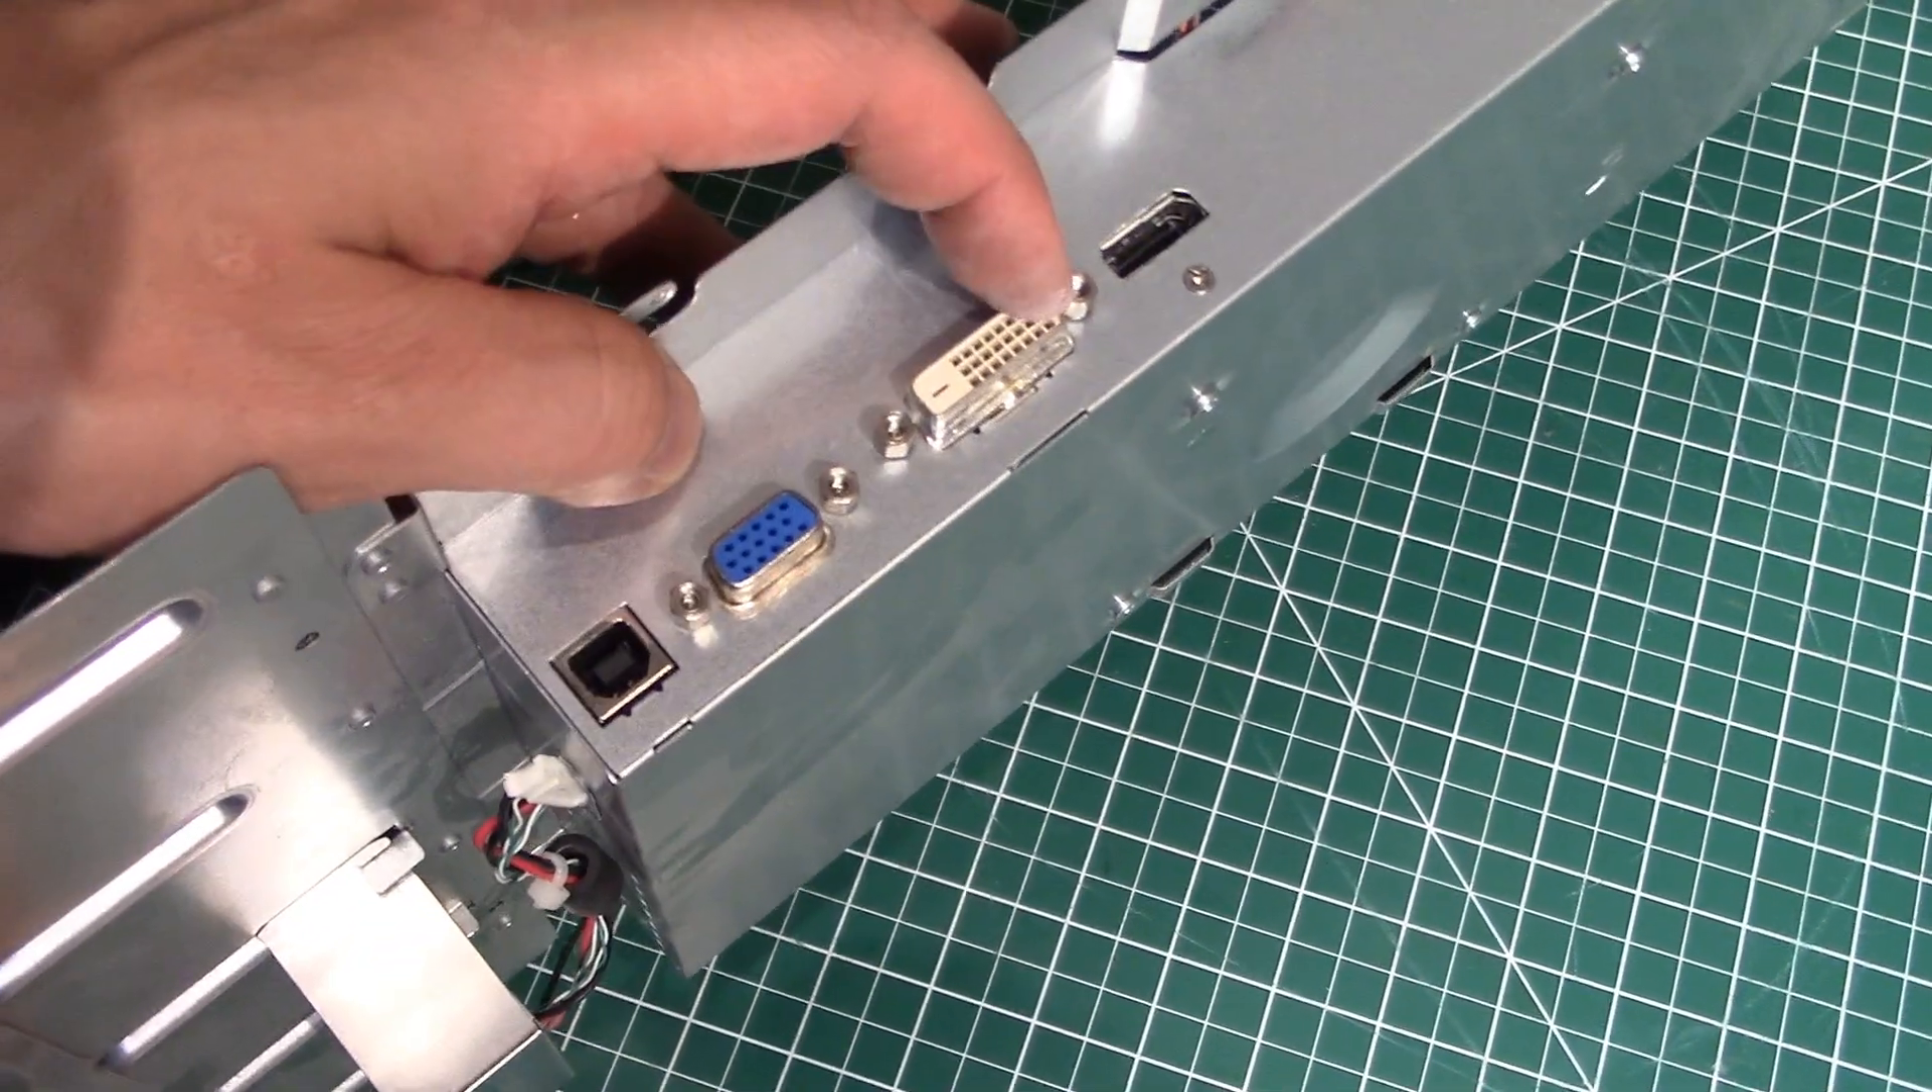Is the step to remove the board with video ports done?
No.